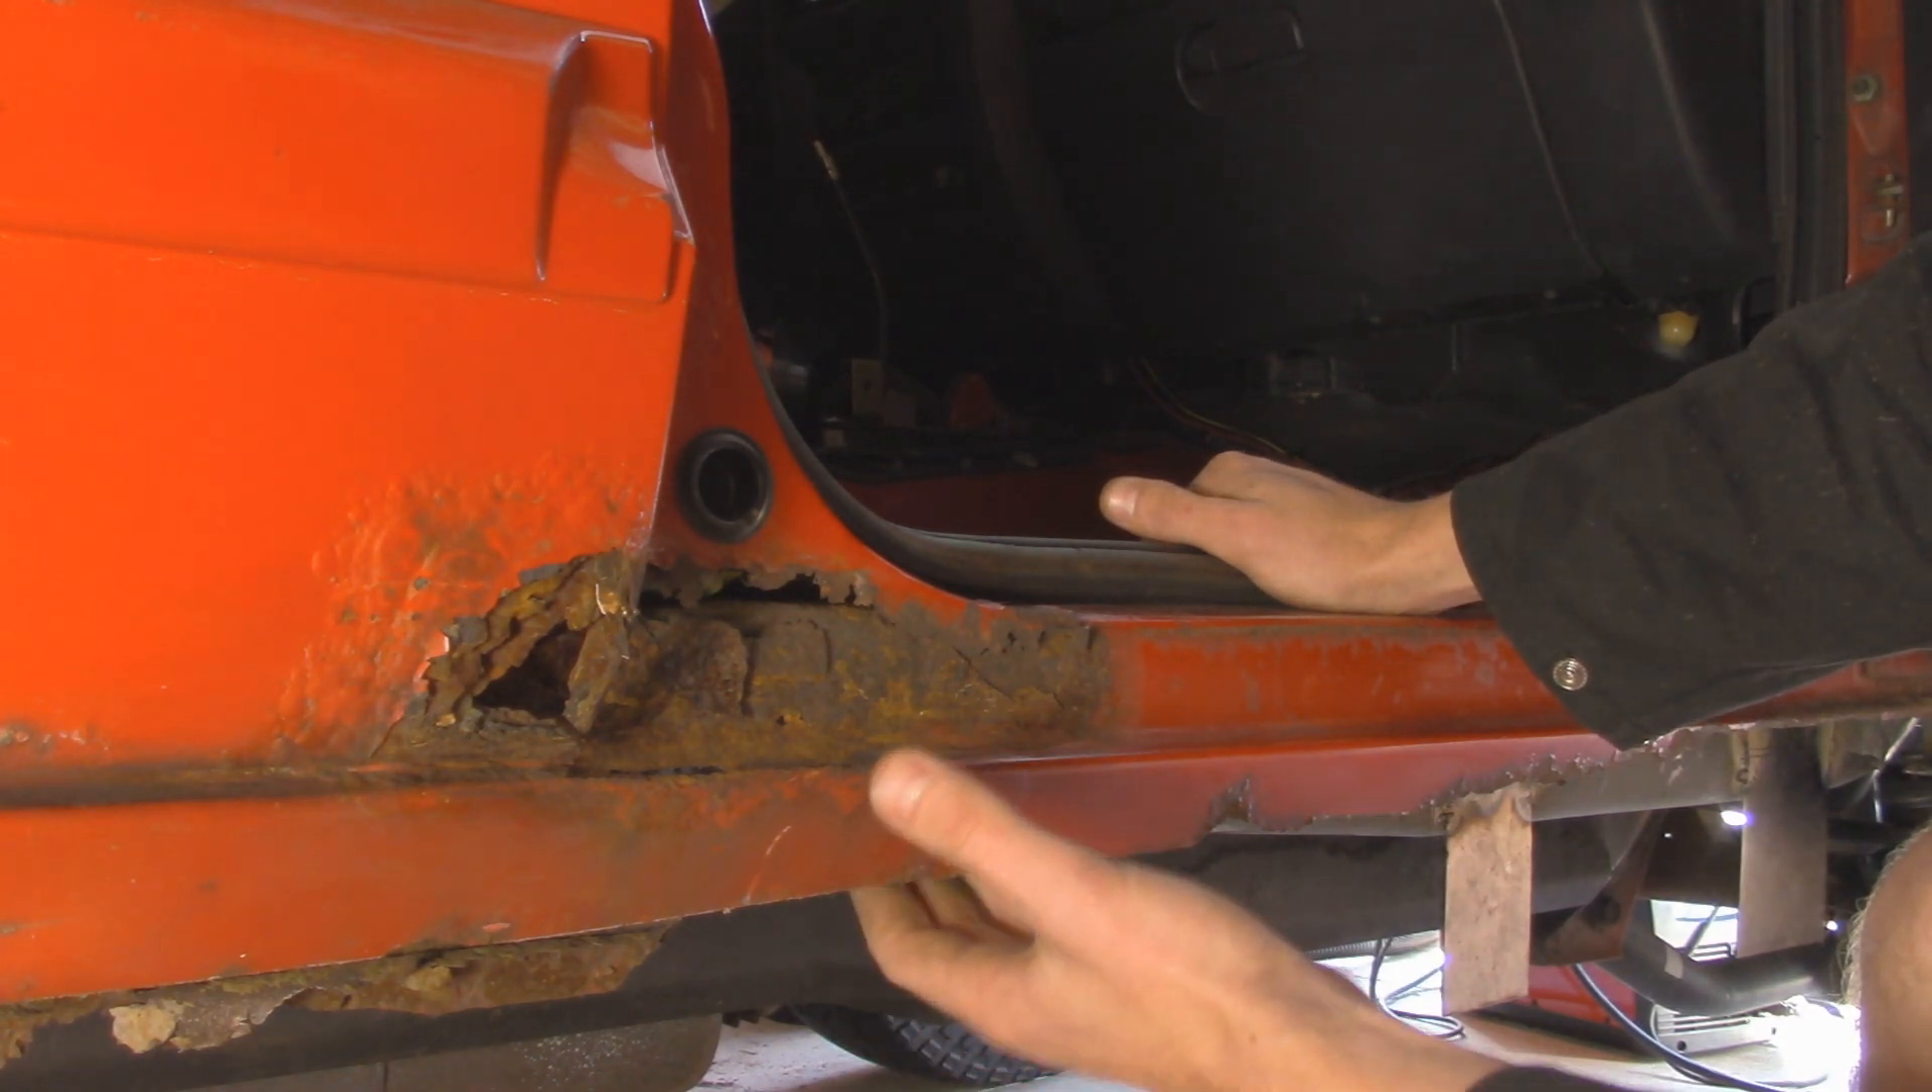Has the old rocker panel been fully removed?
No.